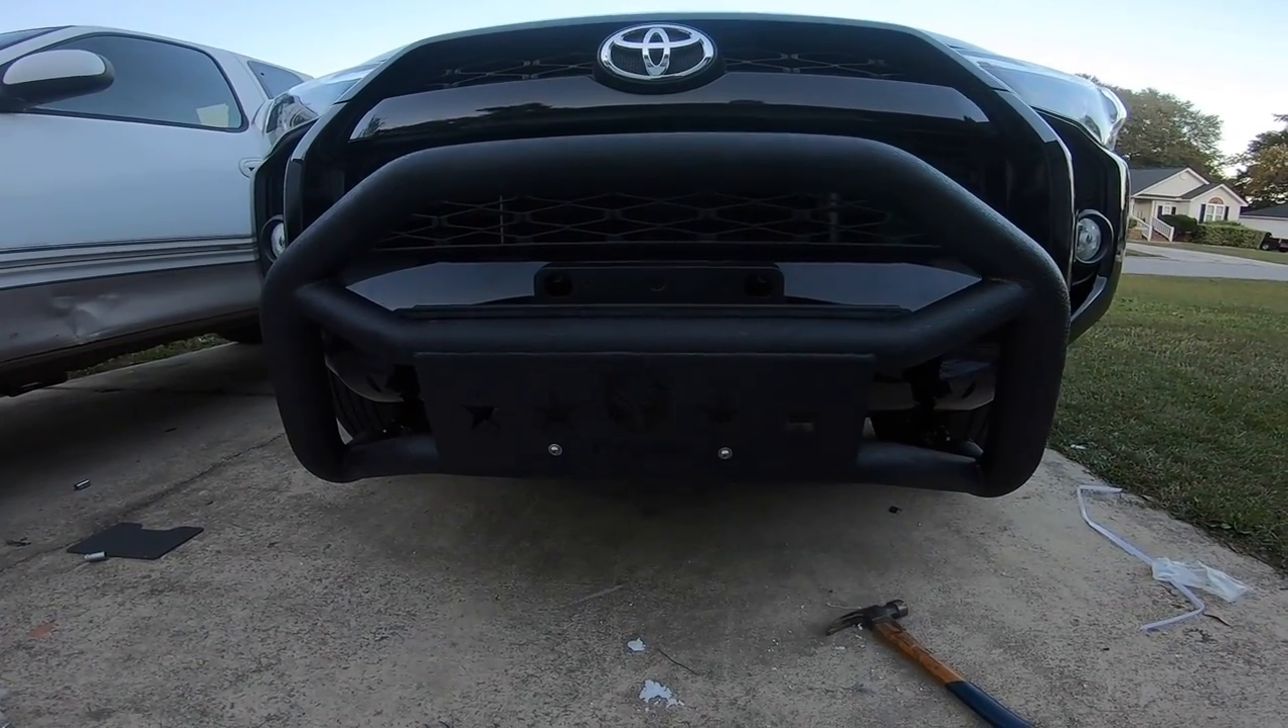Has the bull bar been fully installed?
Yes.